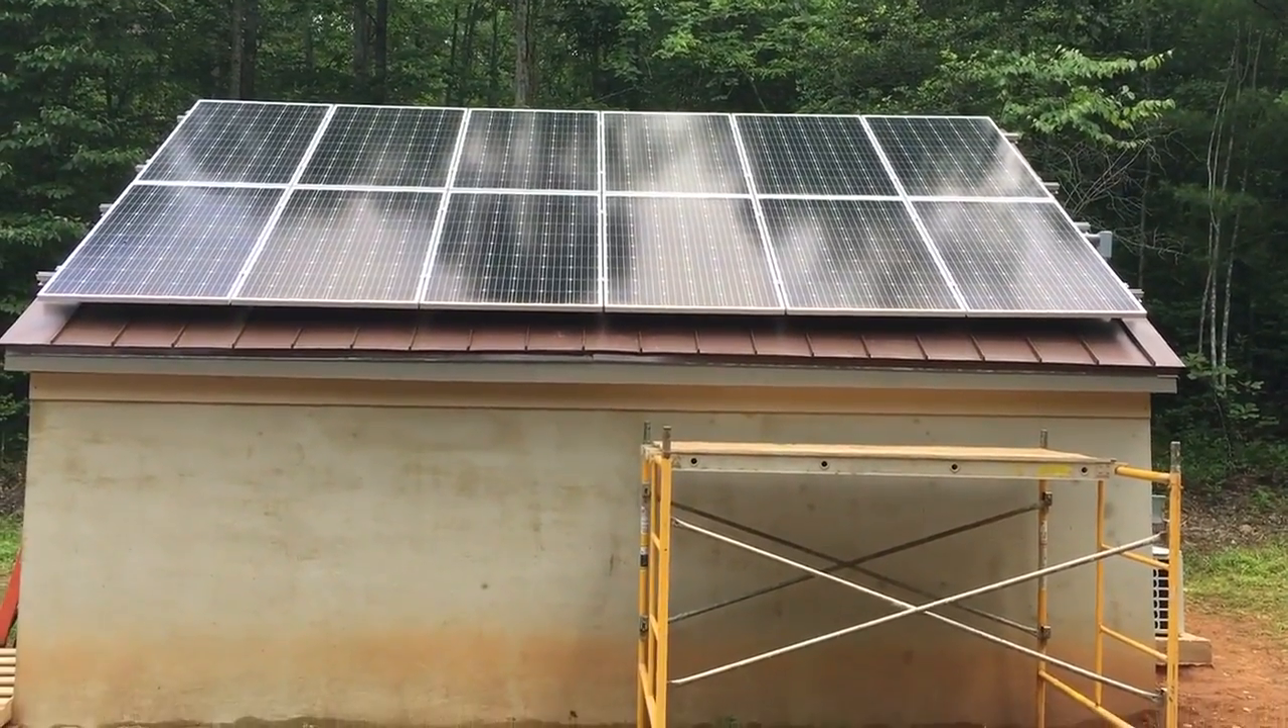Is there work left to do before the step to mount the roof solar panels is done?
No.